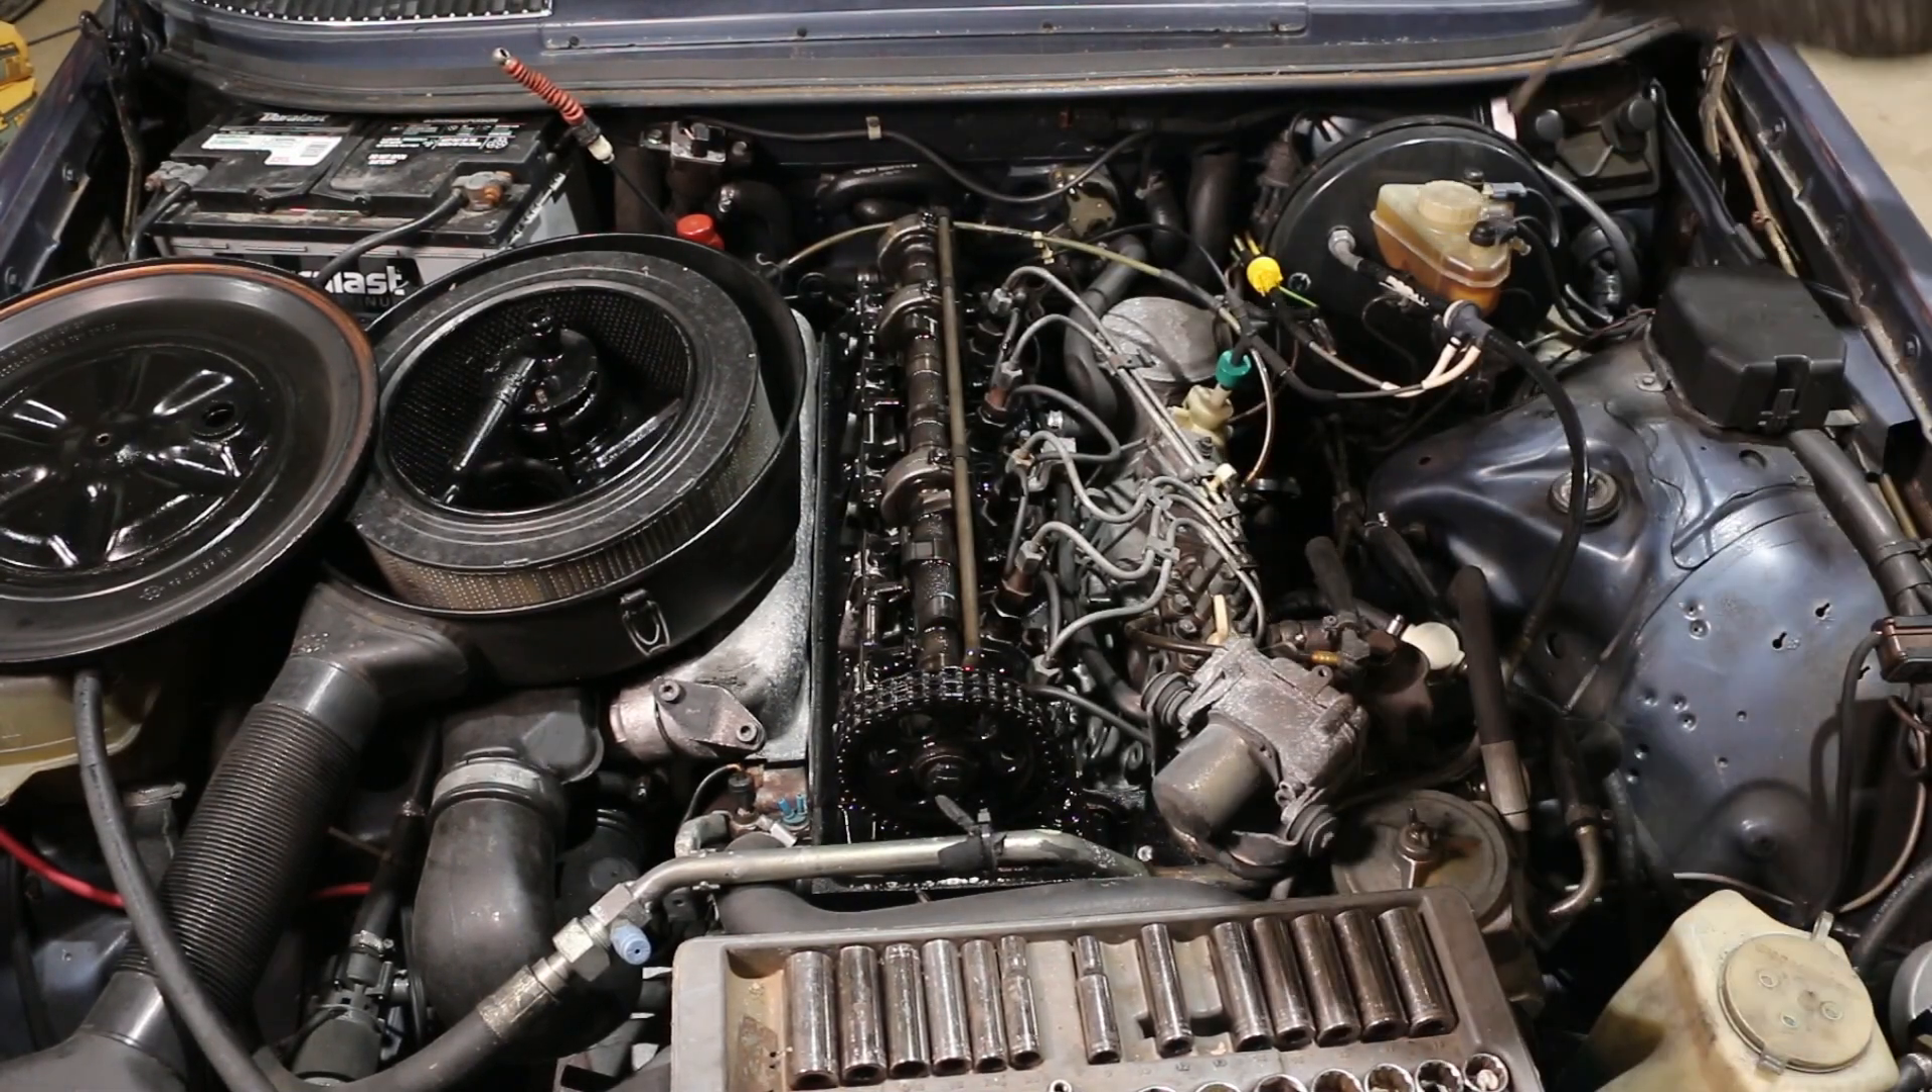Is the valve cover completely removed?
Yes.